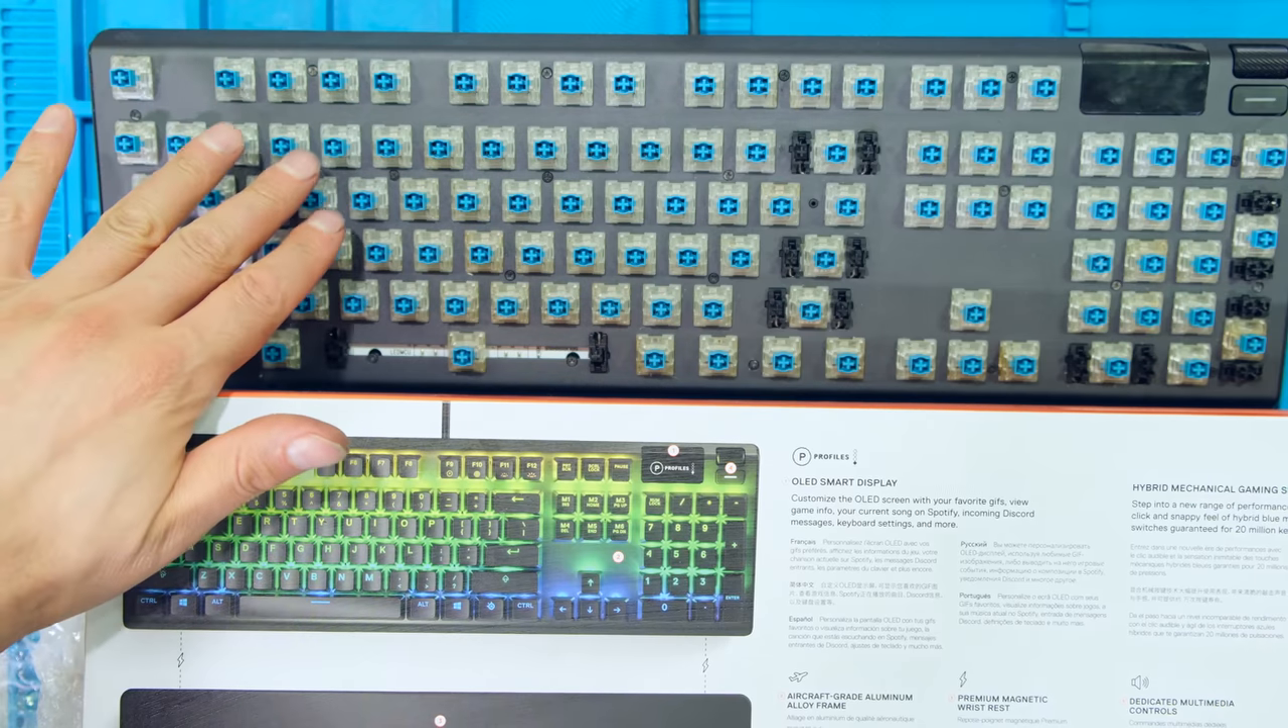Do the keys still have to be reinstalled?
Yes.